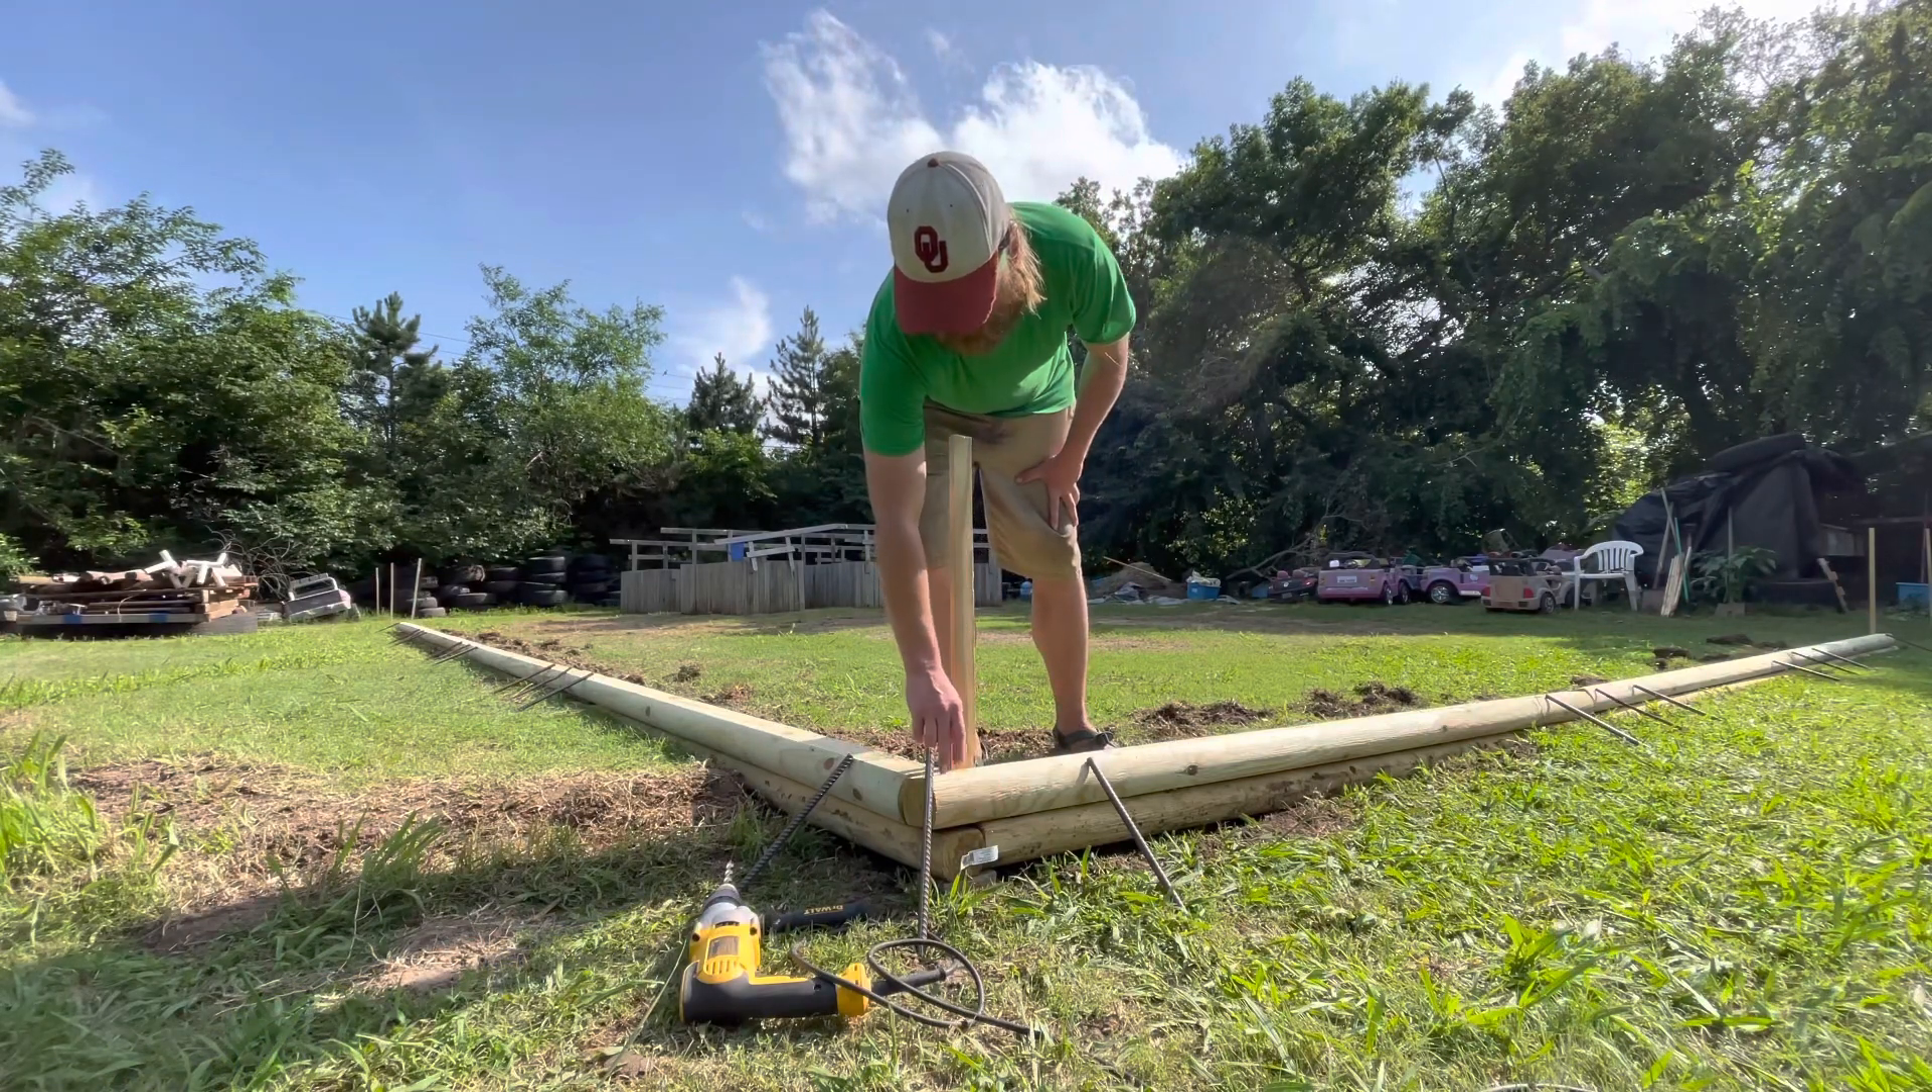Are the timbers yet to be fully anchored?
Yes.